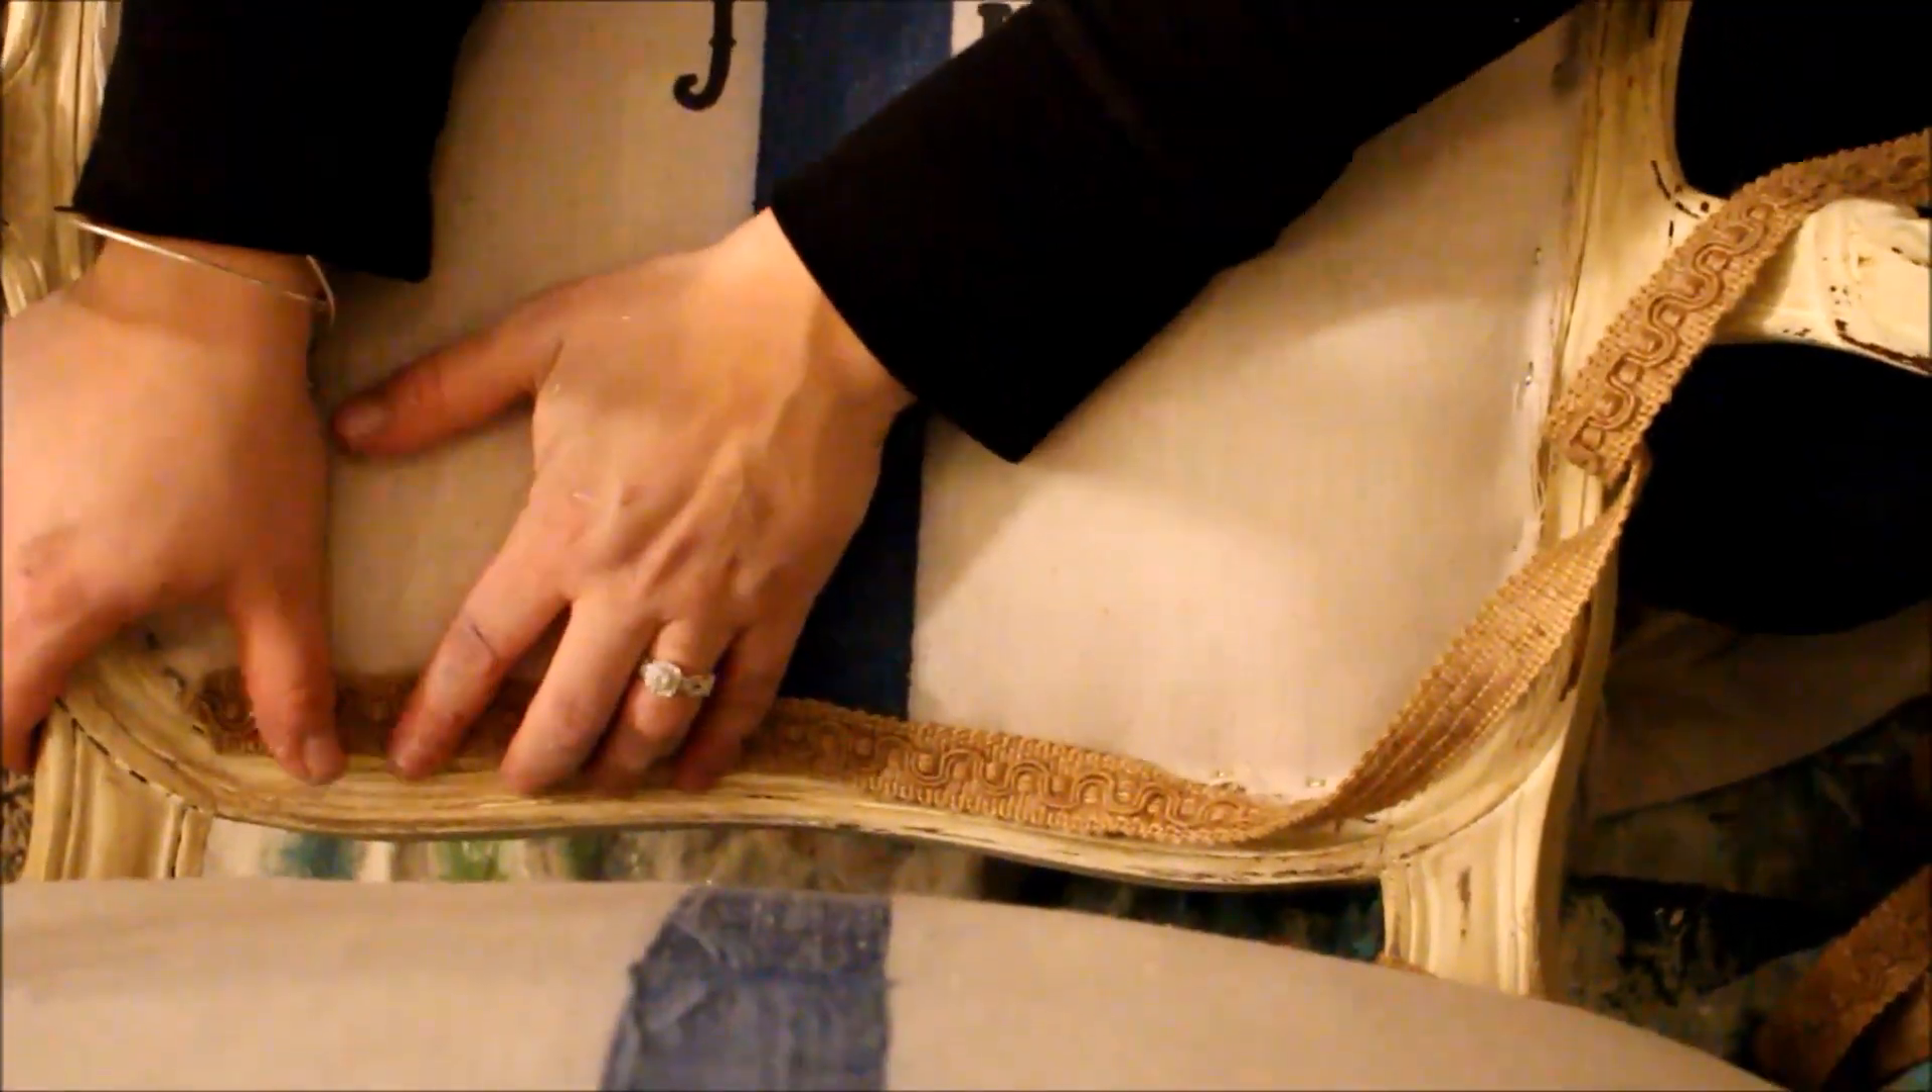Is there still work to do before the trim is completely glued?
Yes.